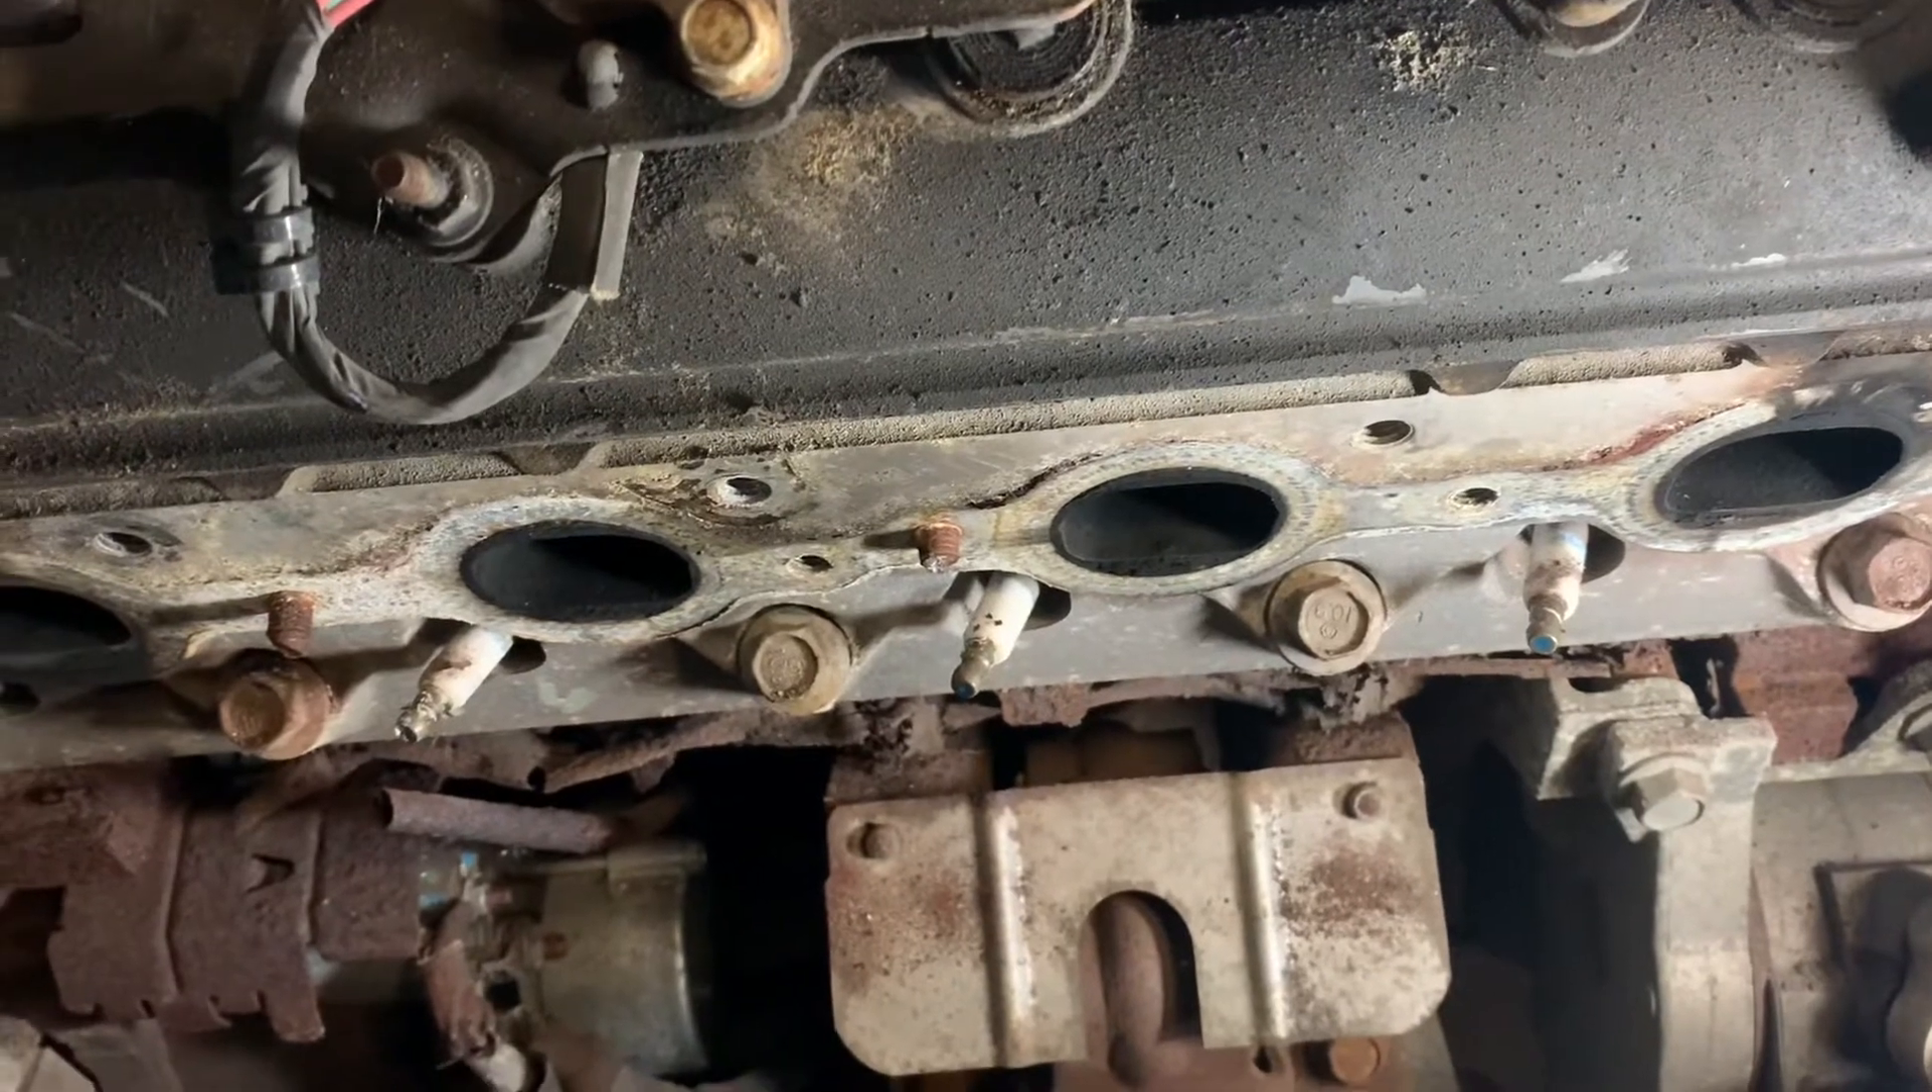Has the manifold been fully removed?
Yes.